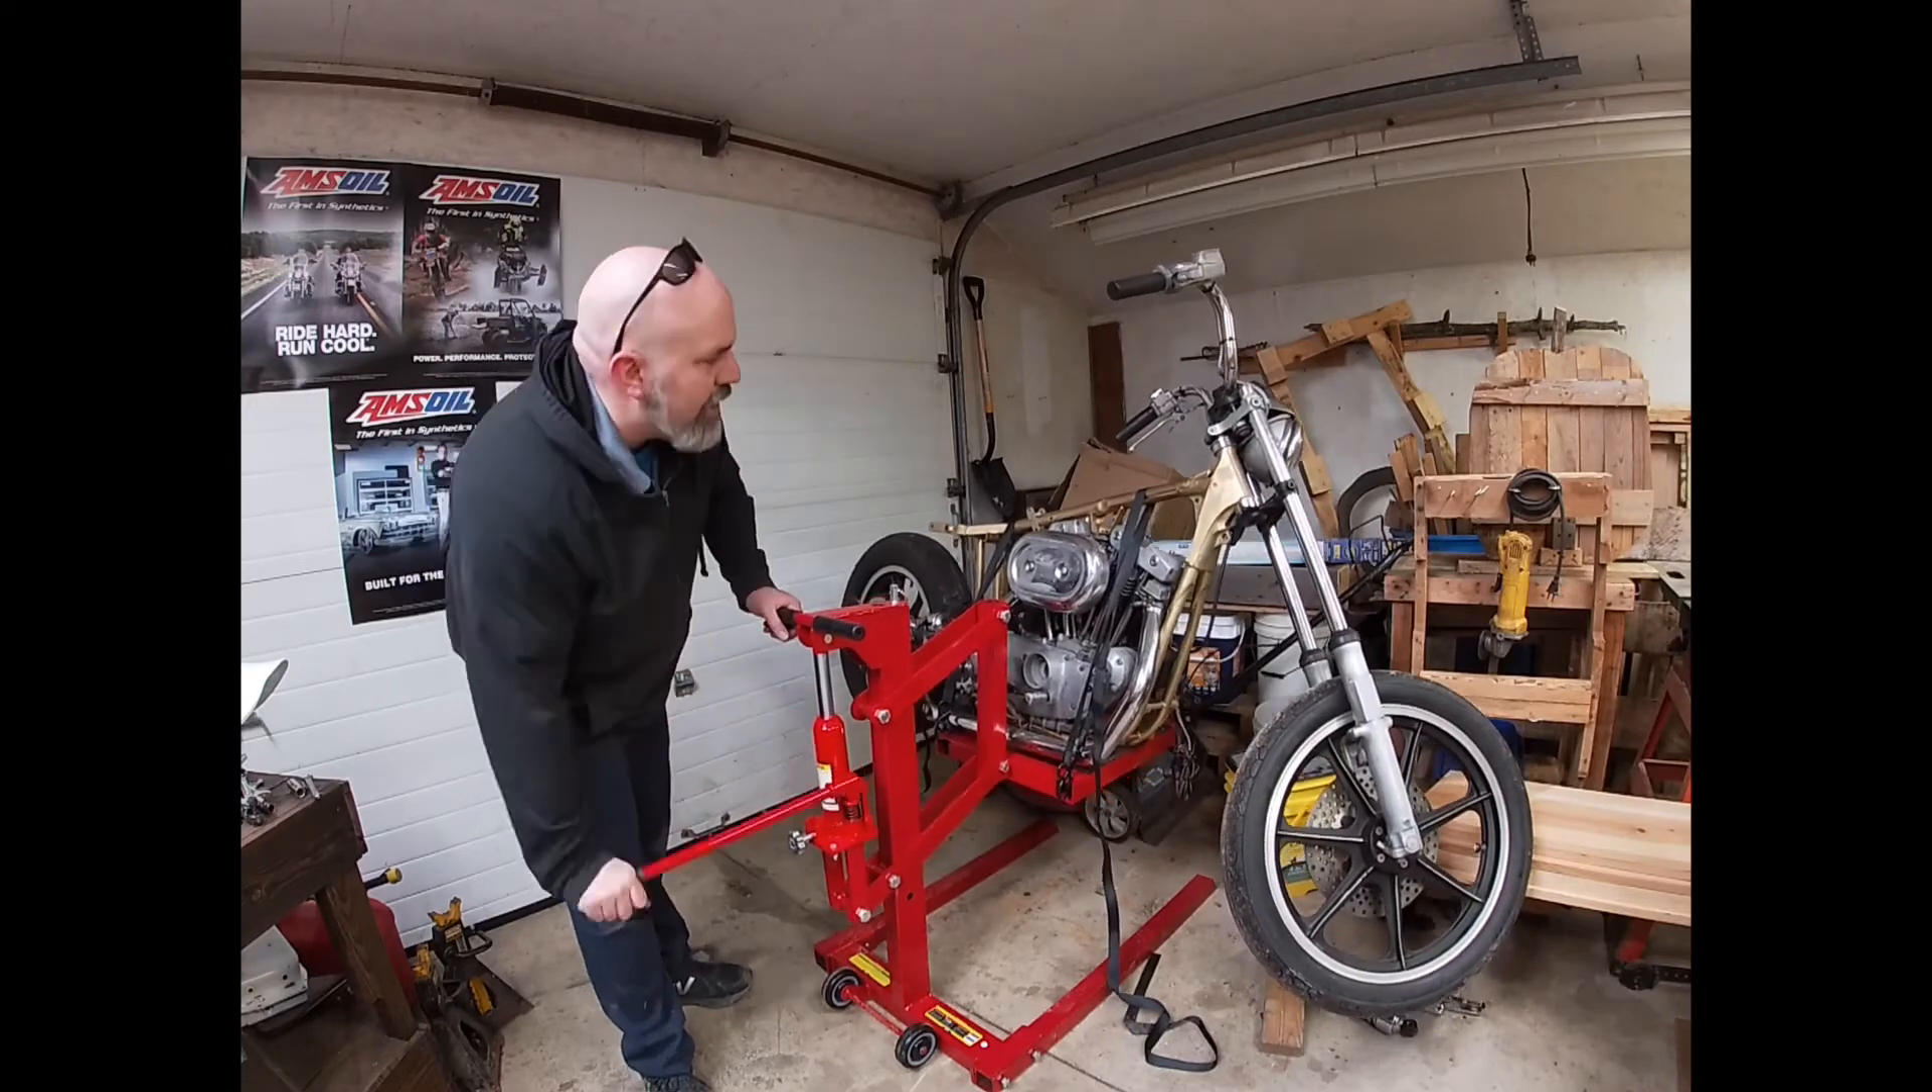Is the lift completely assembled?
Yes.